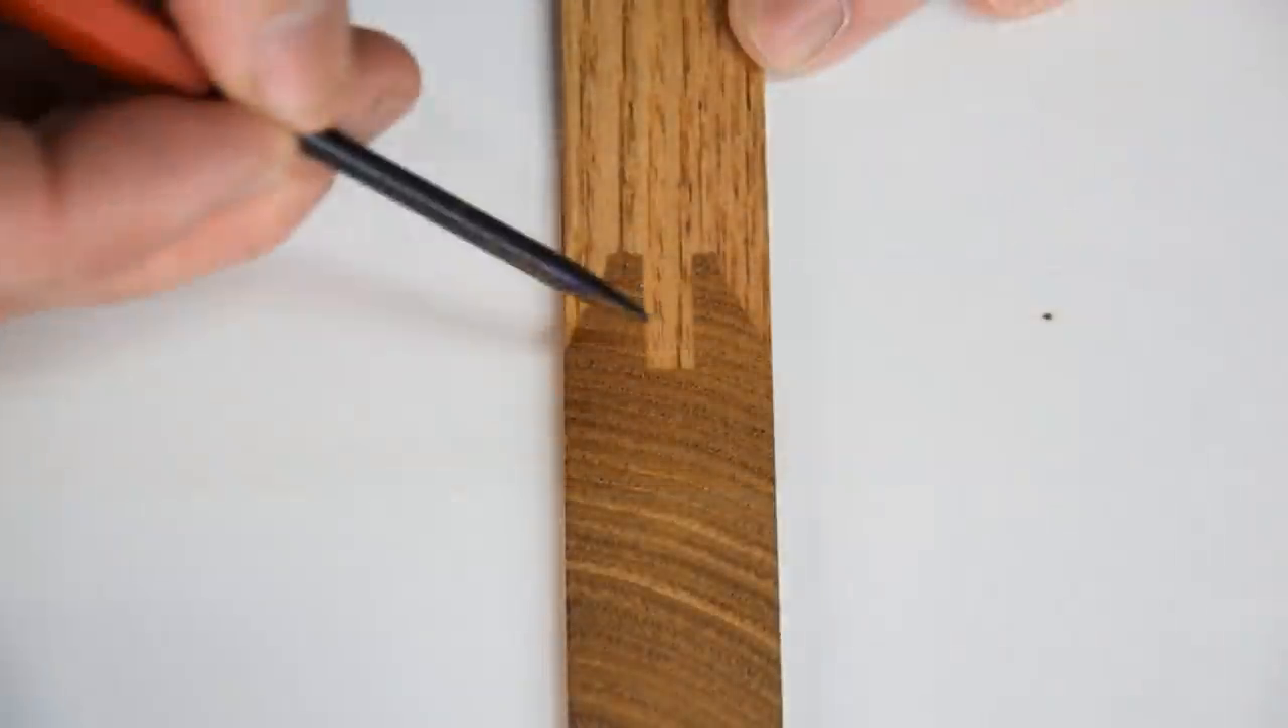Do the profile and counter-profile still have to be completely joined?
No.